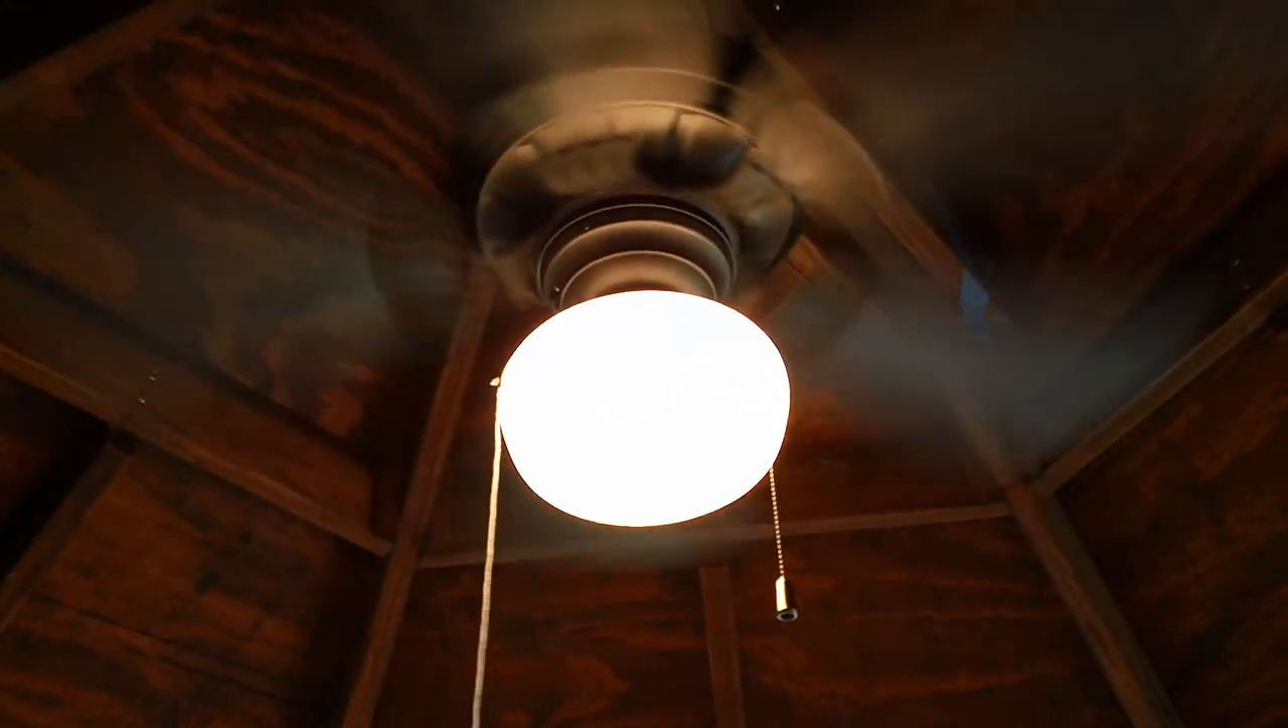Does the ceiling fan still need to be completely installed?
No.